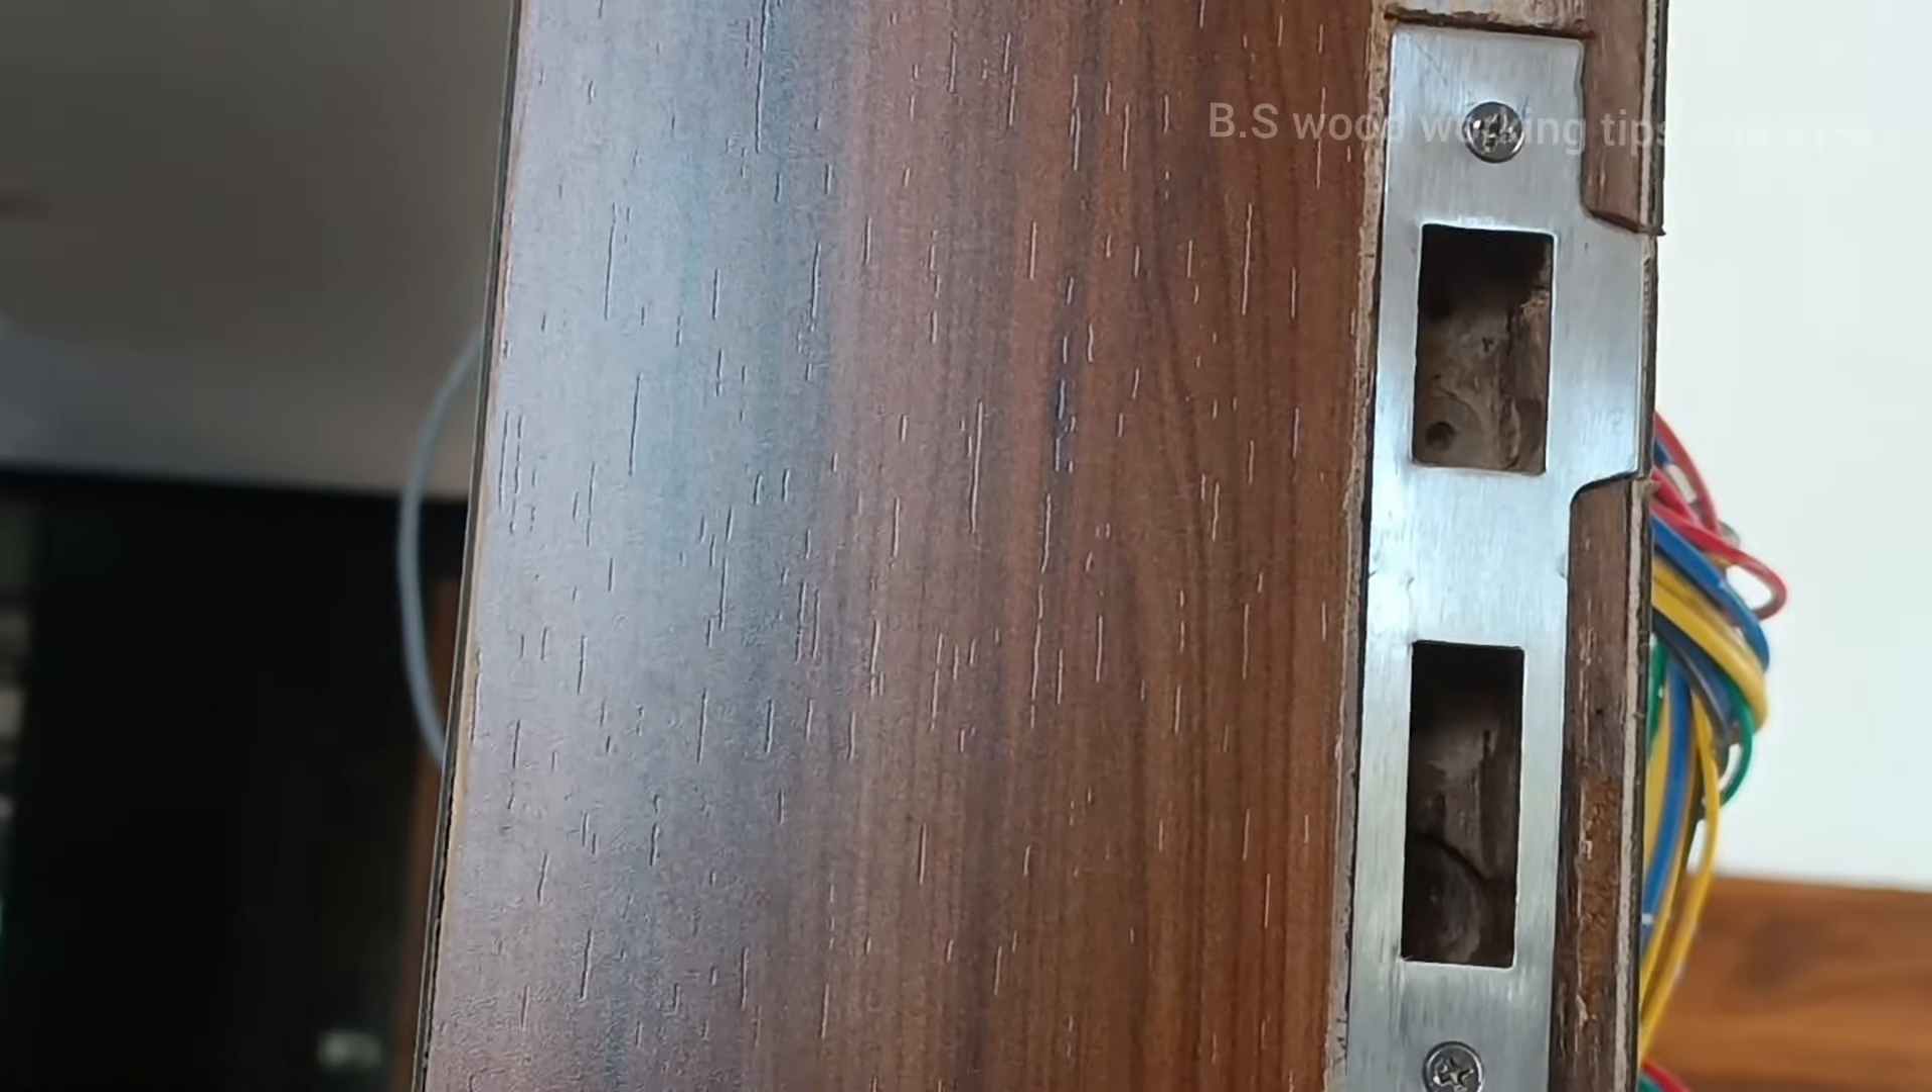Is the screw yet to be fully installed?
No.